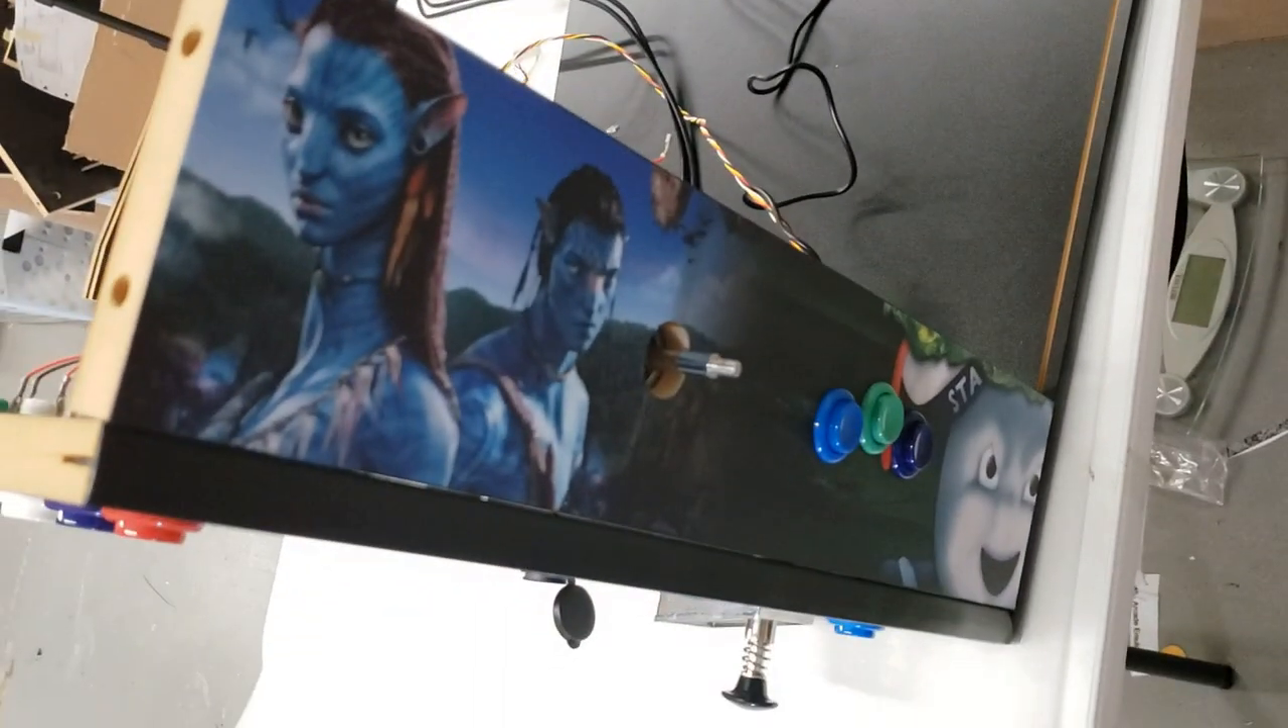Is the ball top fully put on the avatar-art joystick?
No.